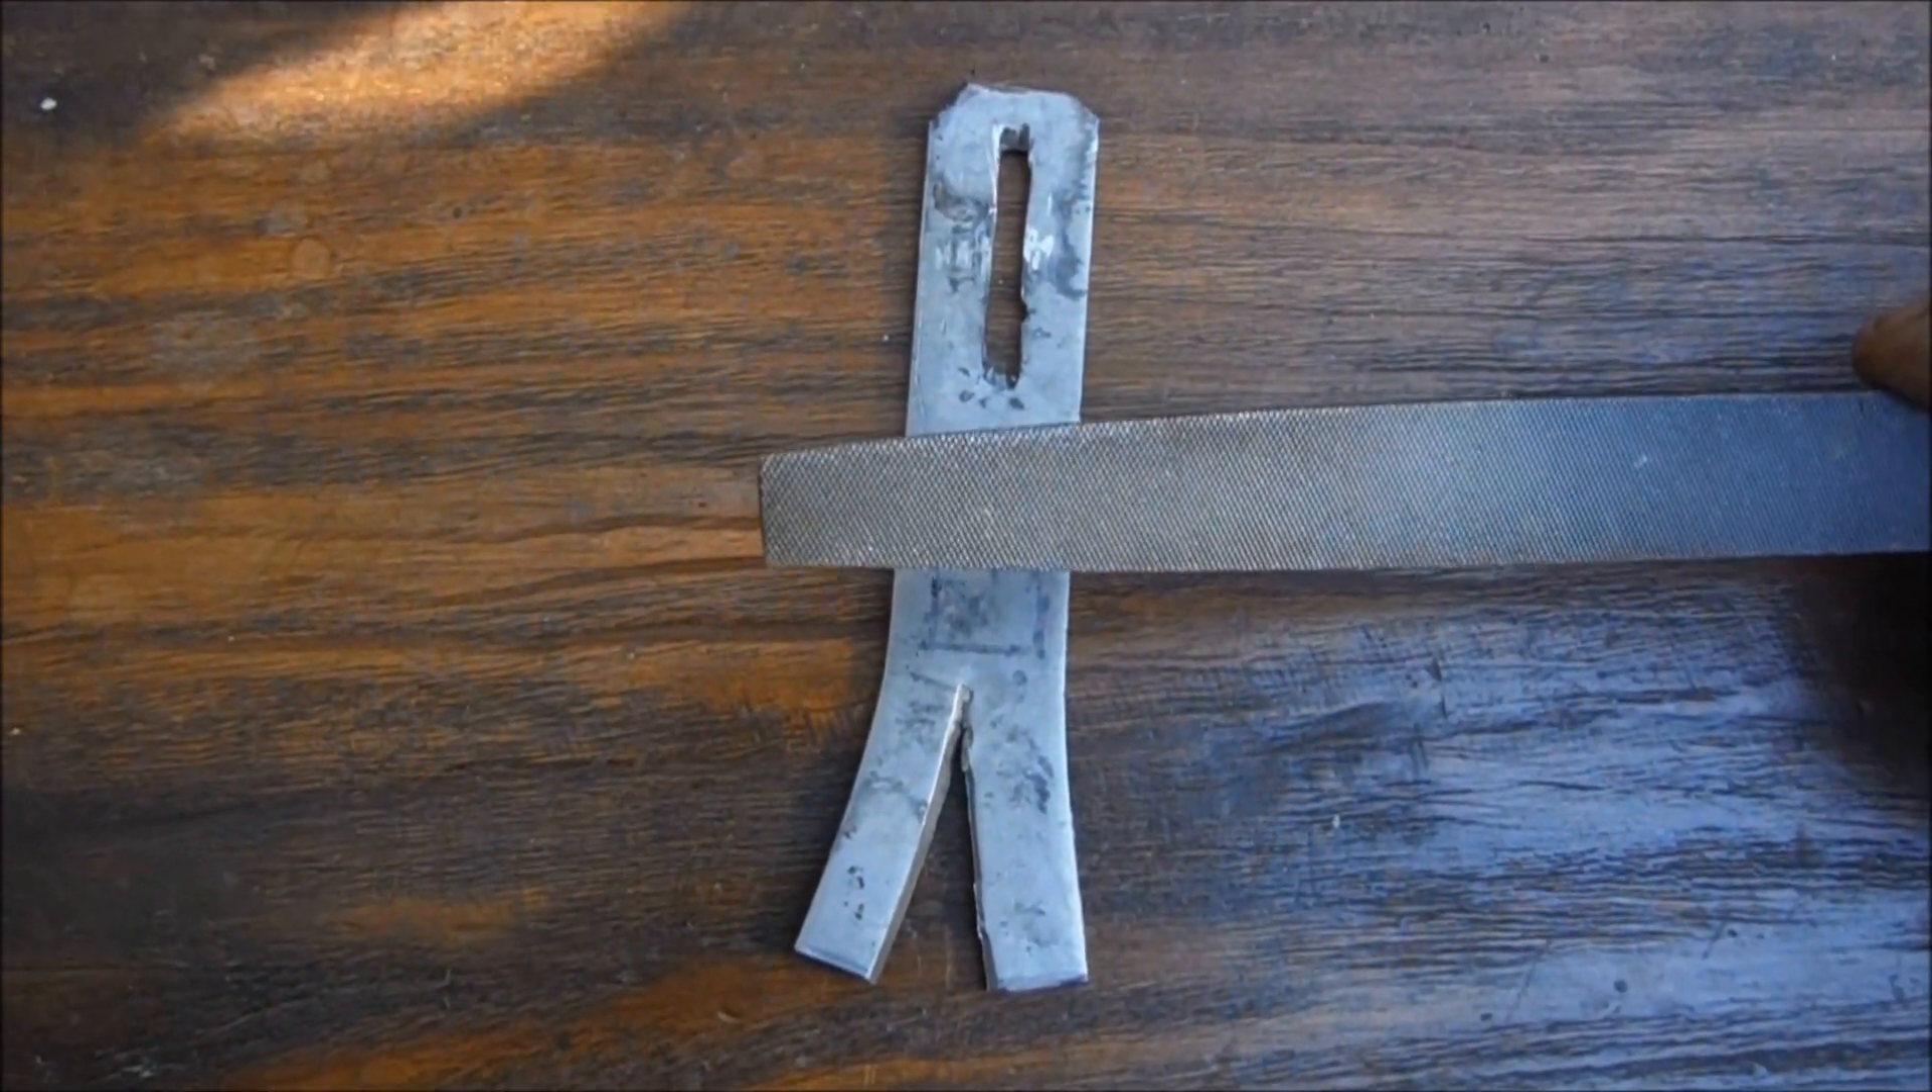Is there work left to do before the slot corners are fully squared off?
Yes.